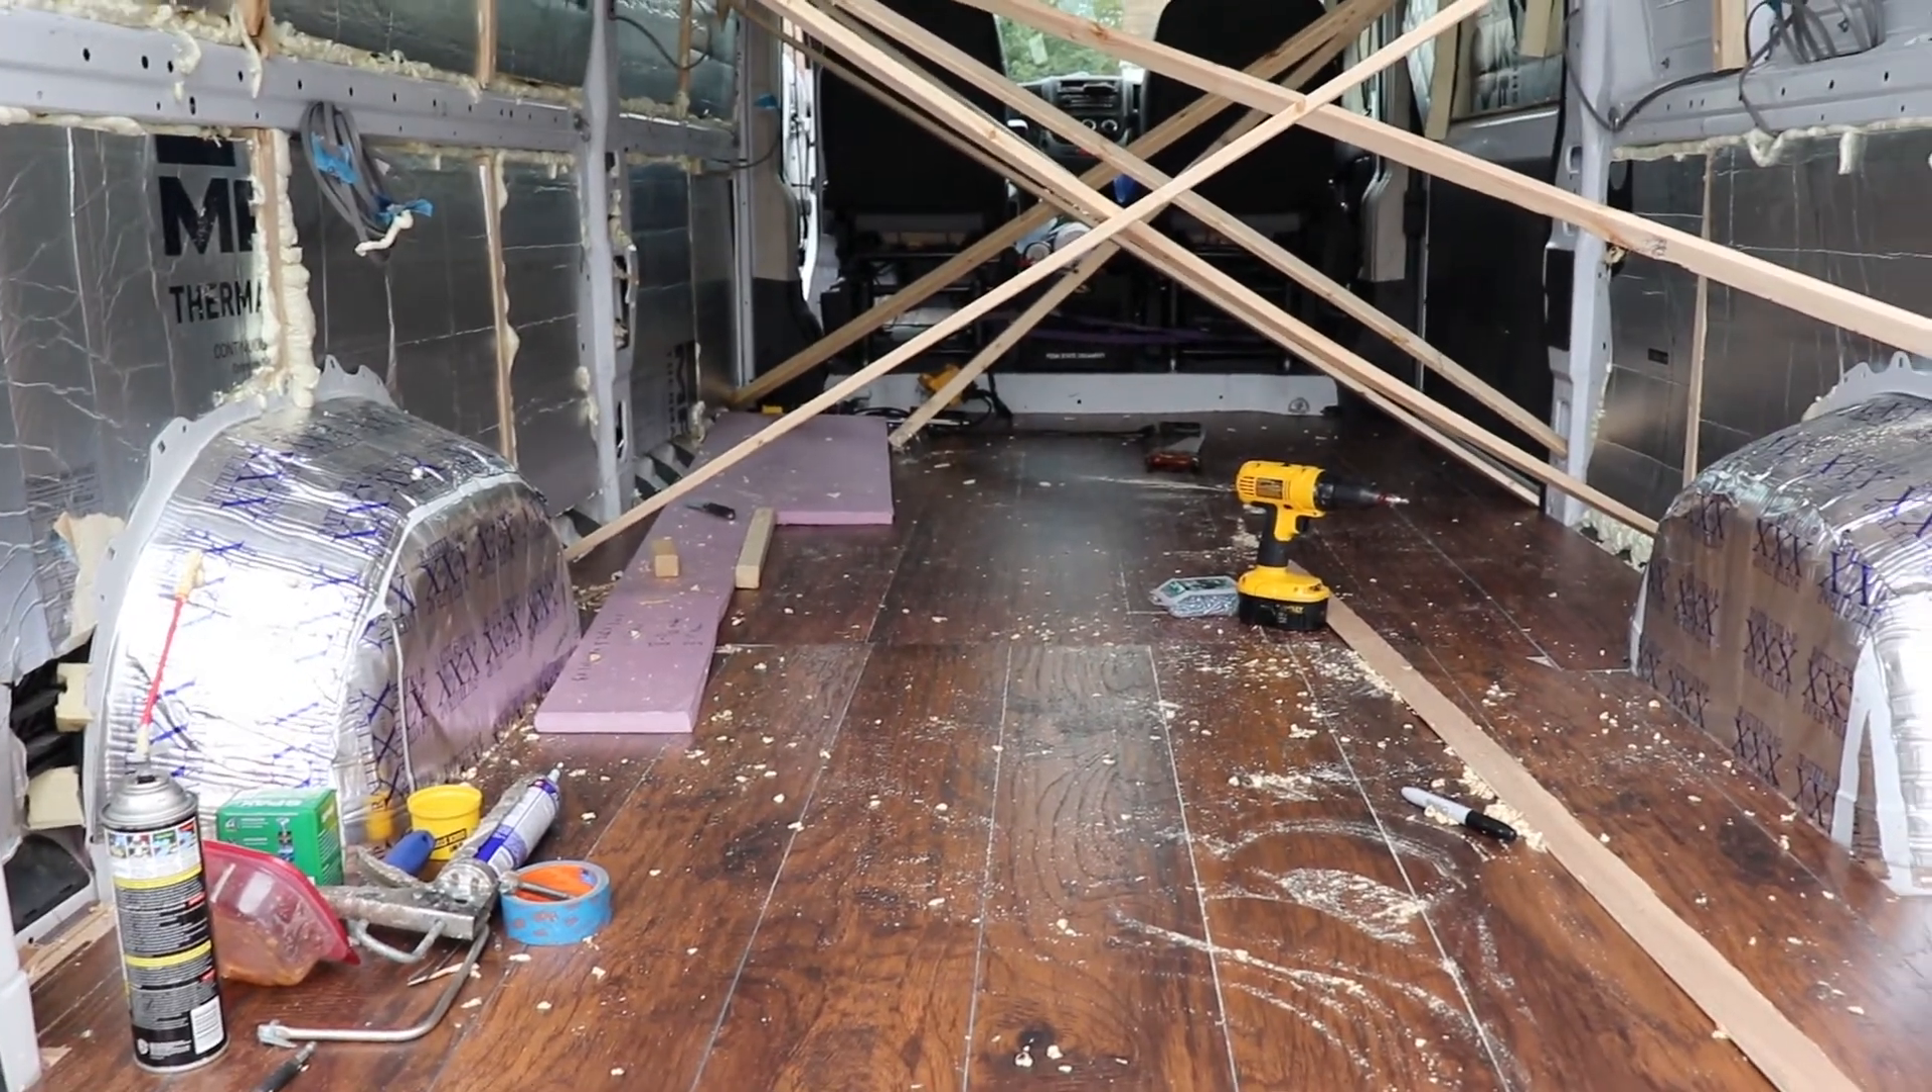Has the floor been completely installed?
Yes.